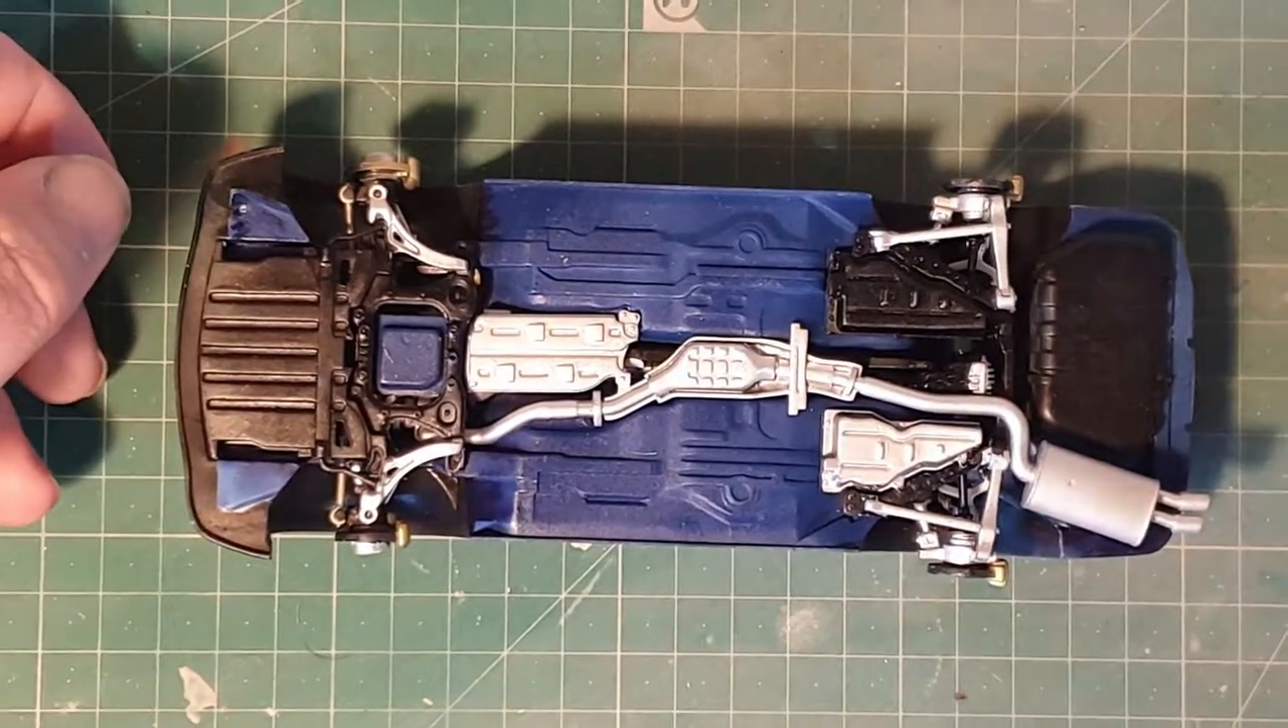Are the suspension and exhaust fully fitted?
Yes.